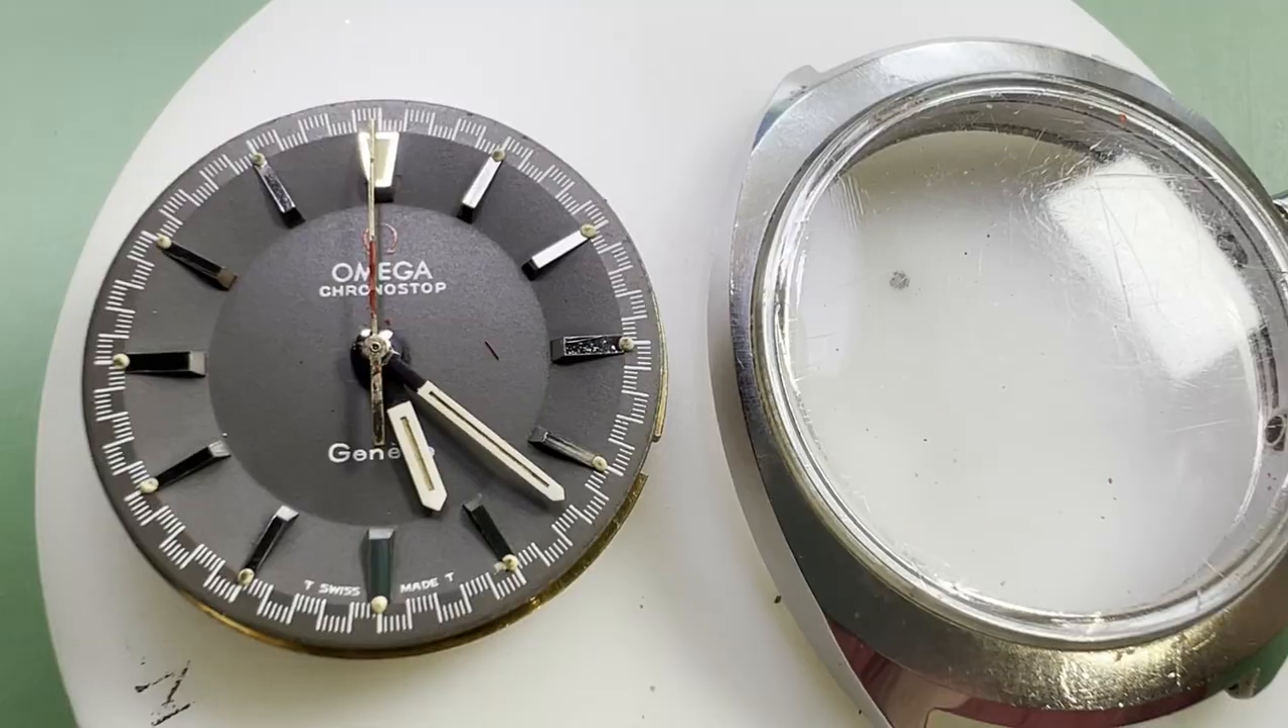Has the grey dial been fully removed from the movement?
No.